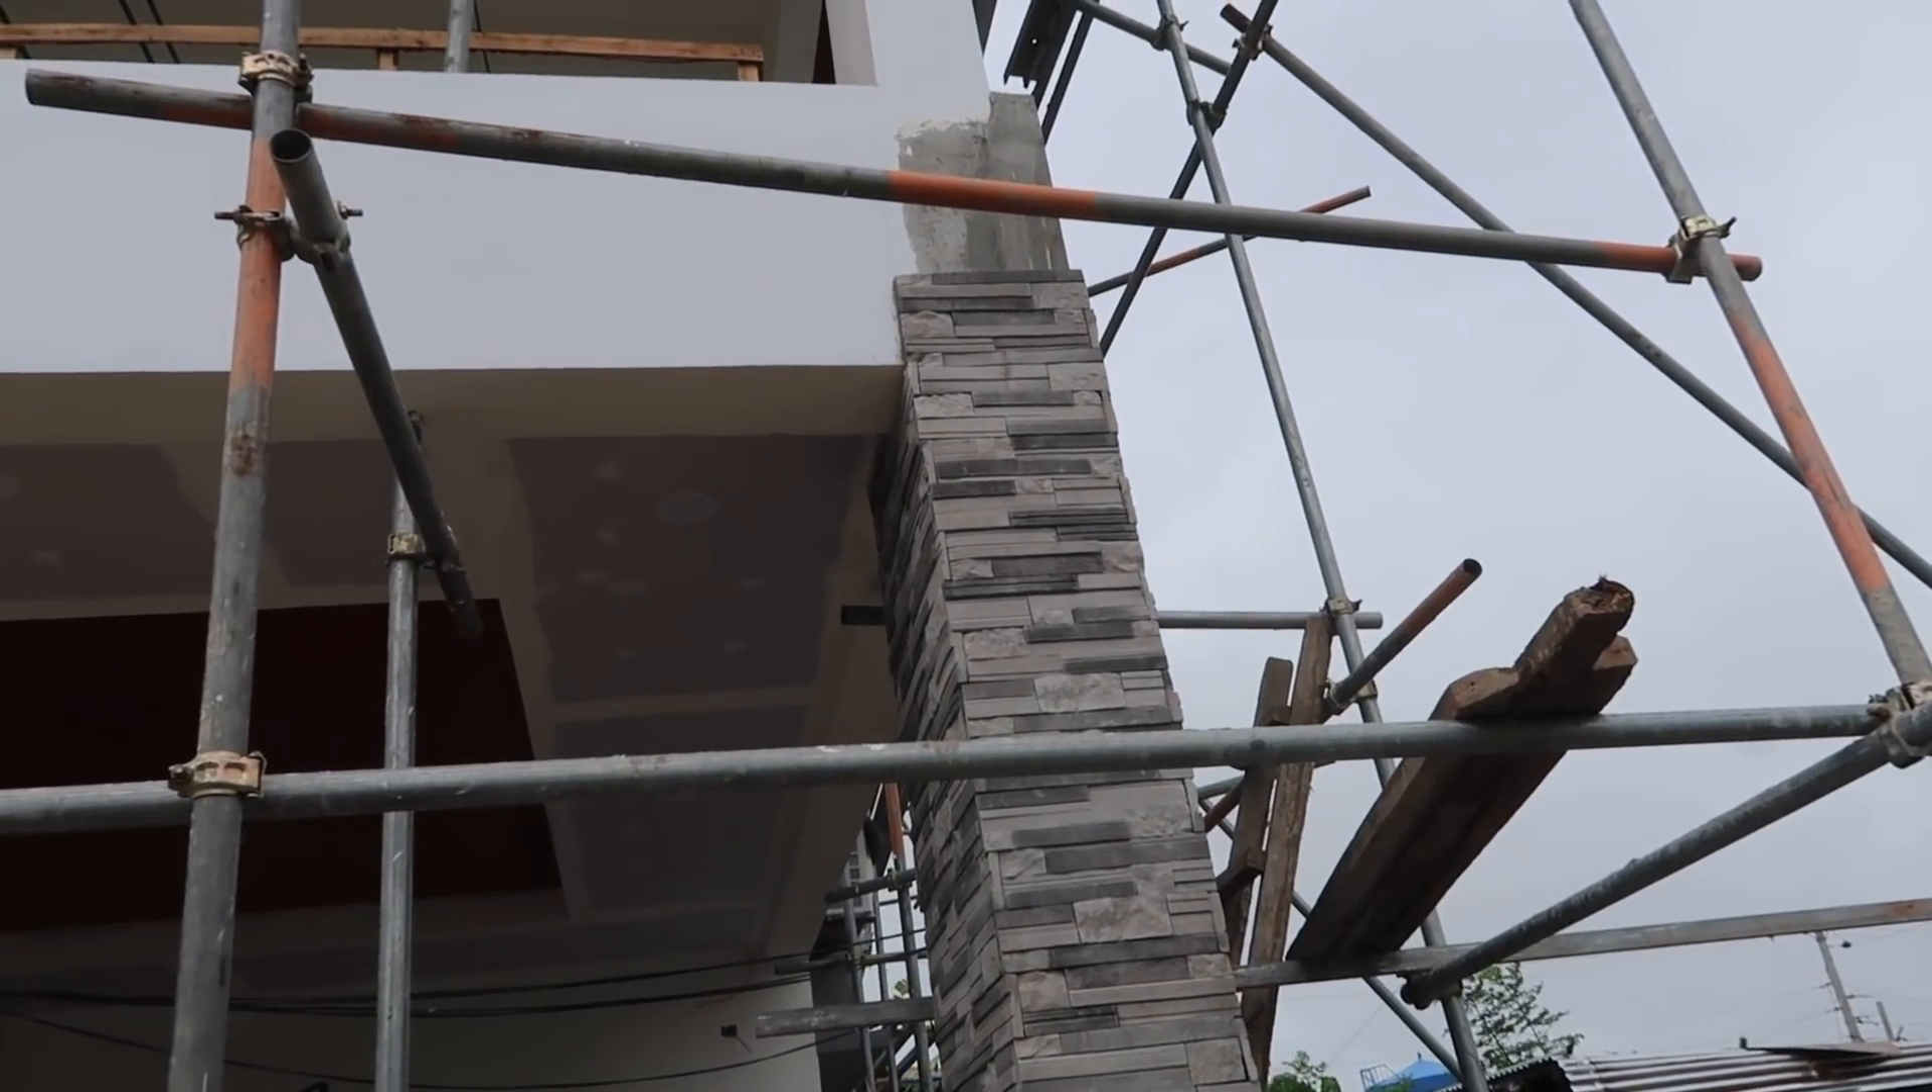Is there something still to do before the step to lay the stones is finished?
Yes.